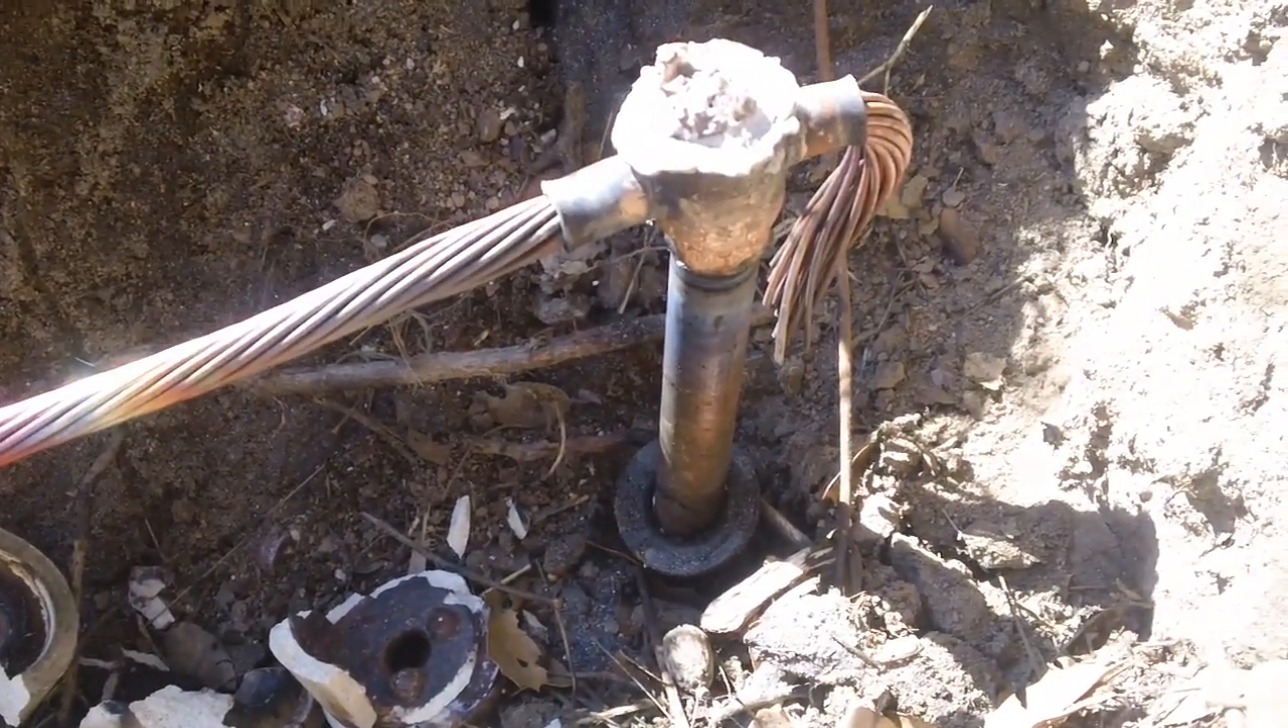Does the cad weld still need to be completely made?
No.